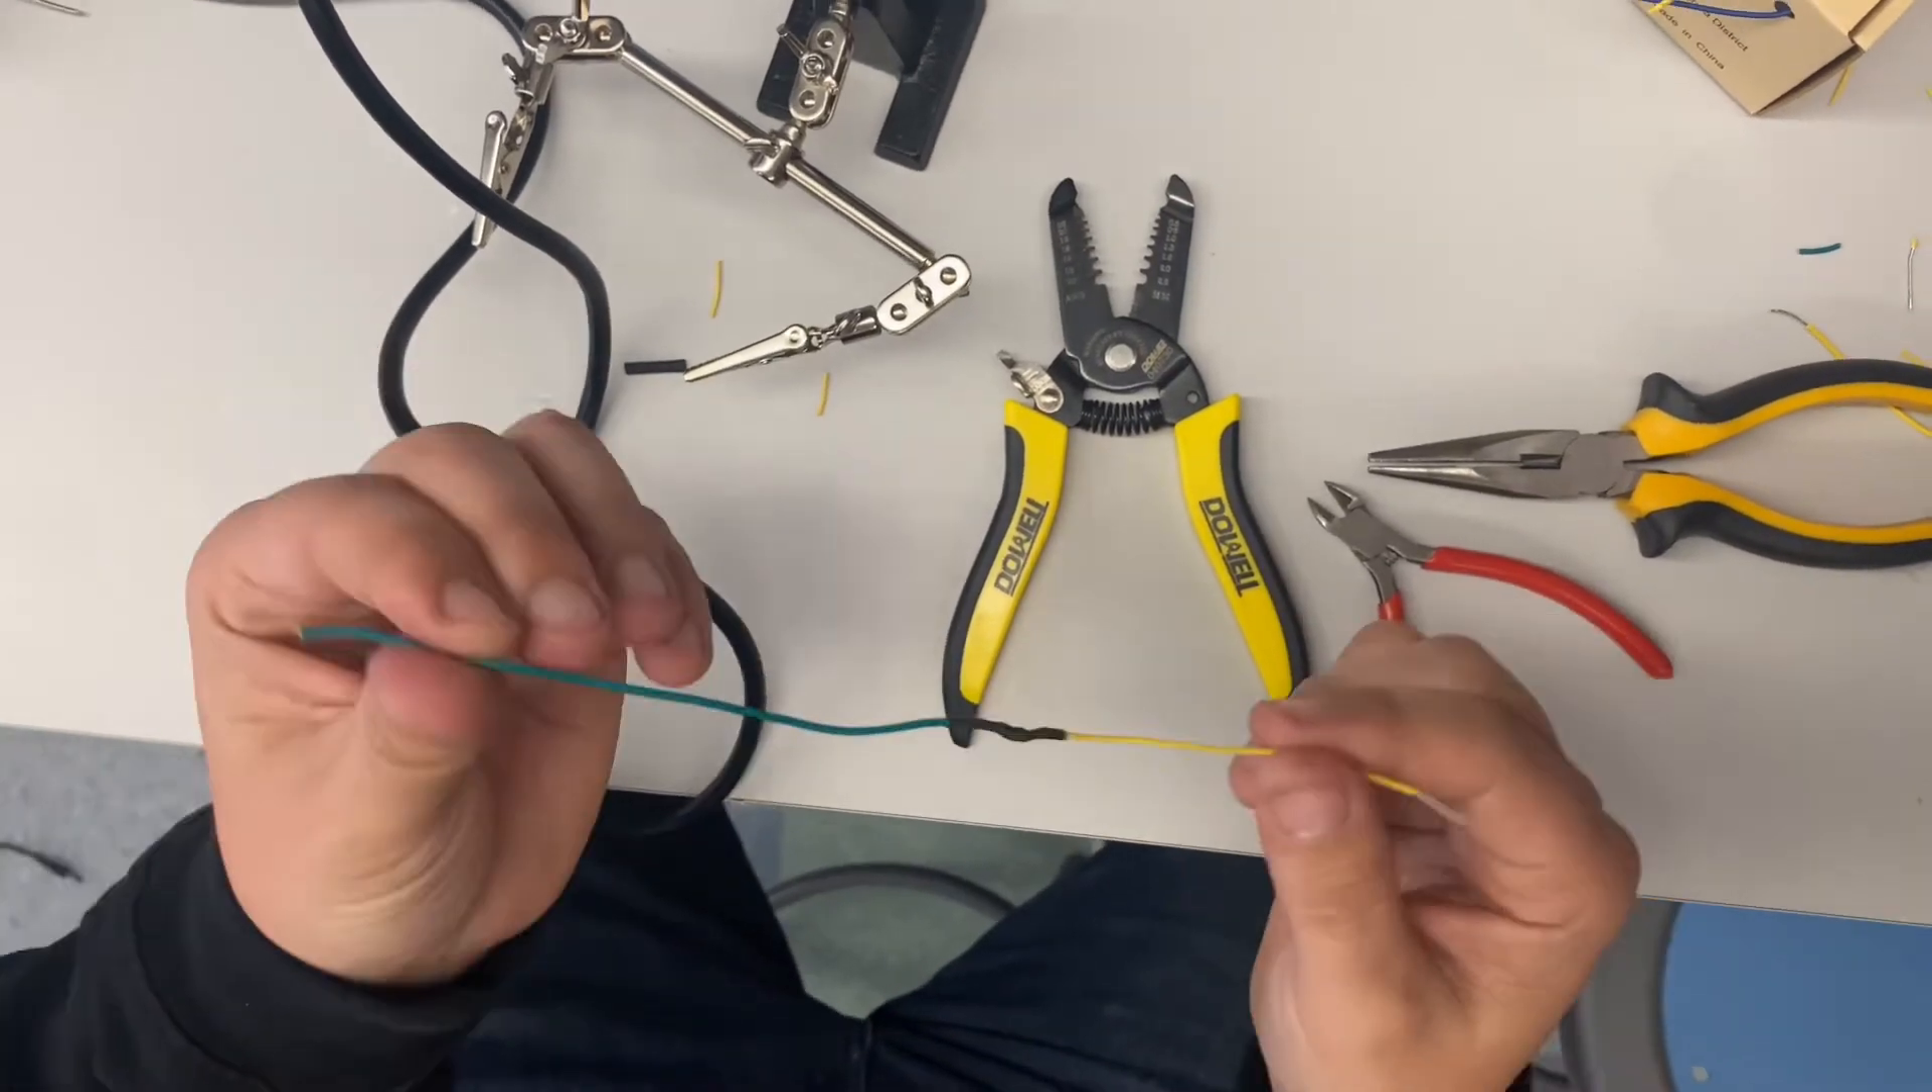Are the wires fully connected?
Yes.